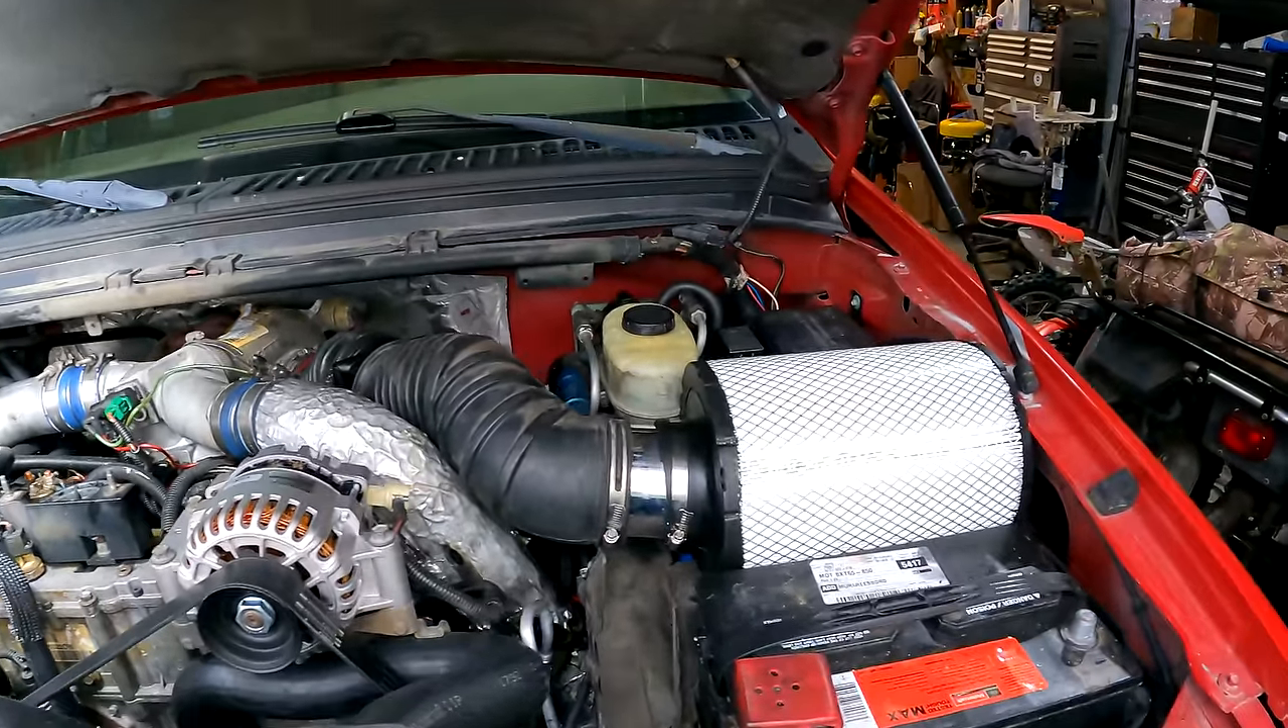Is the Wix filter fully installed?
Yes.